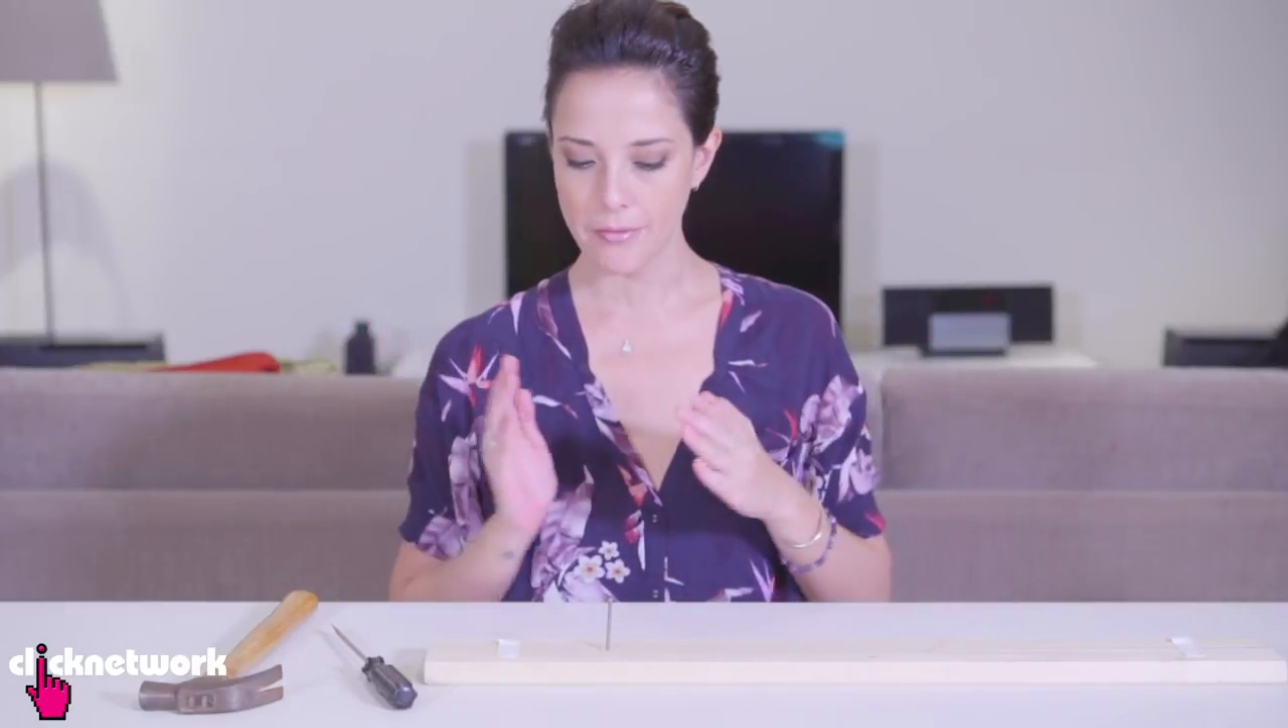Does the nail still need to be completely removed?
Yes.